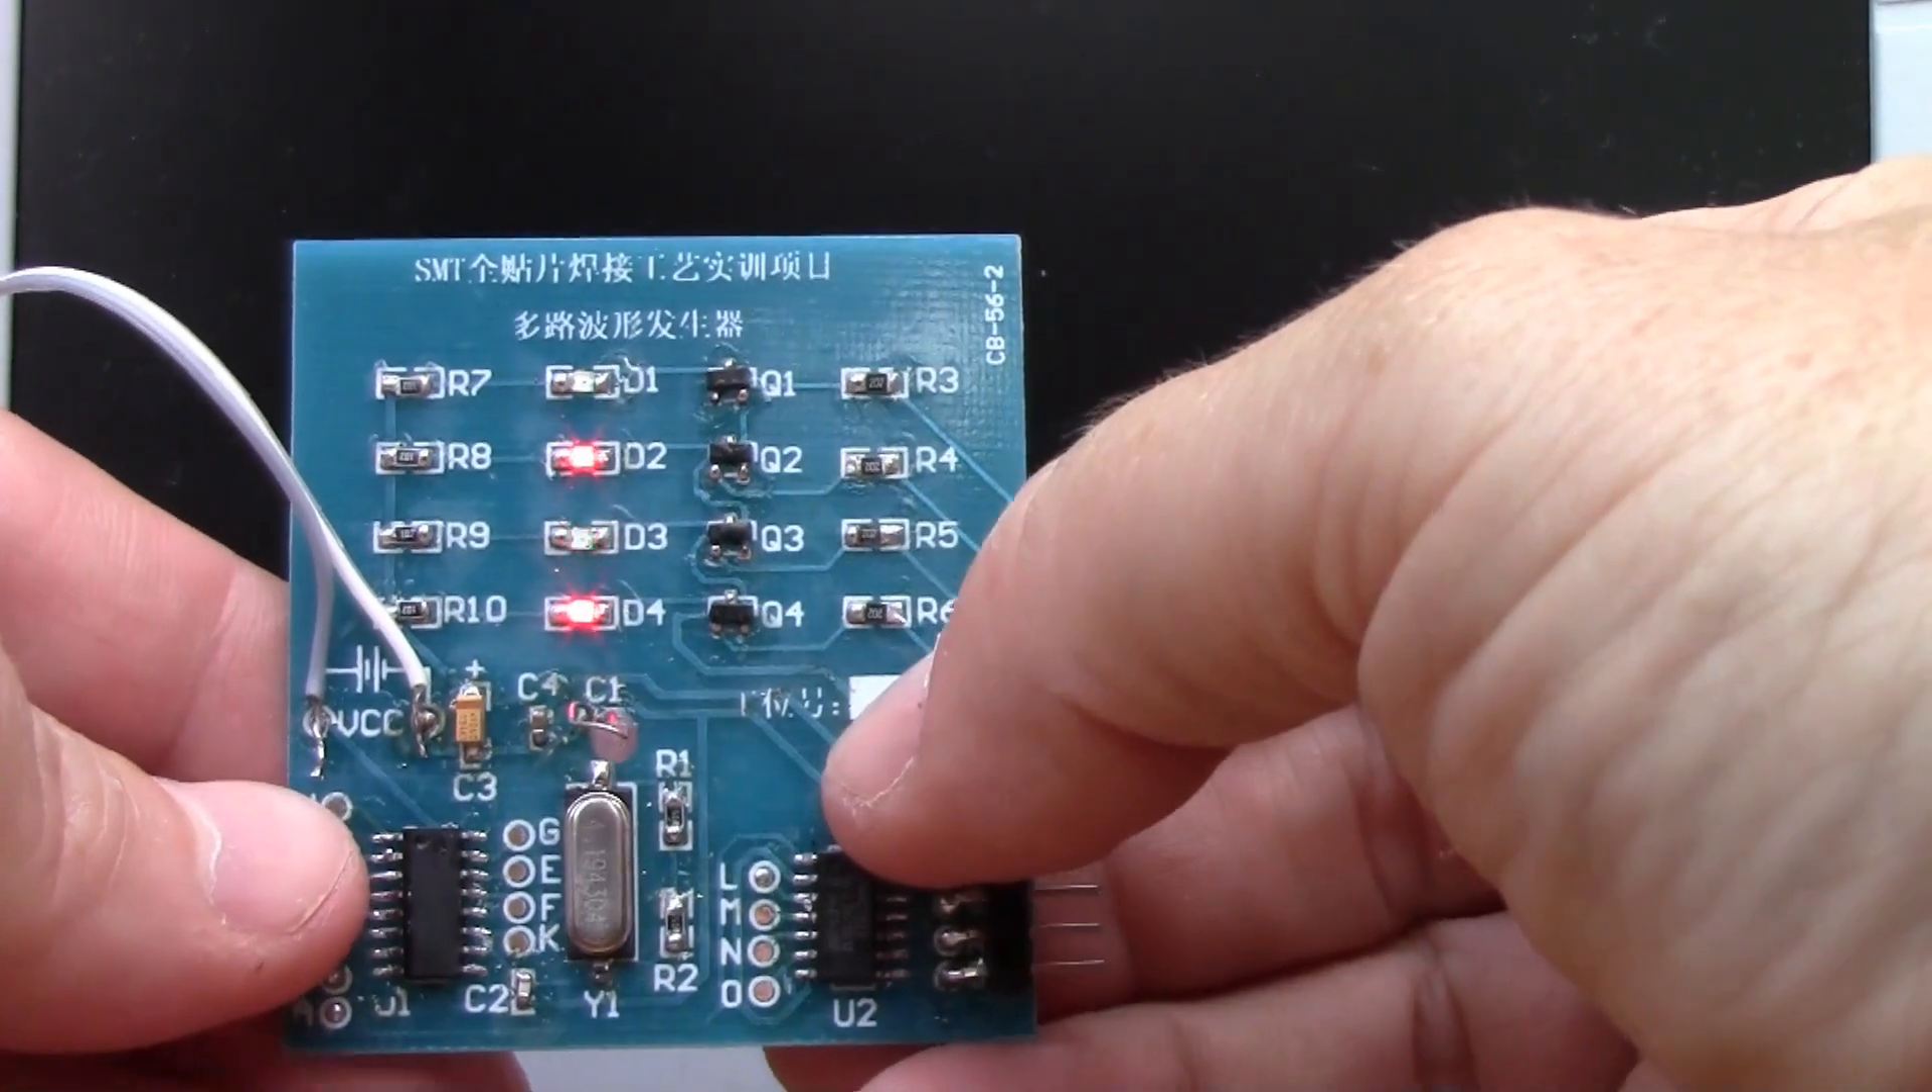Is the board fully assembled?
Yes.